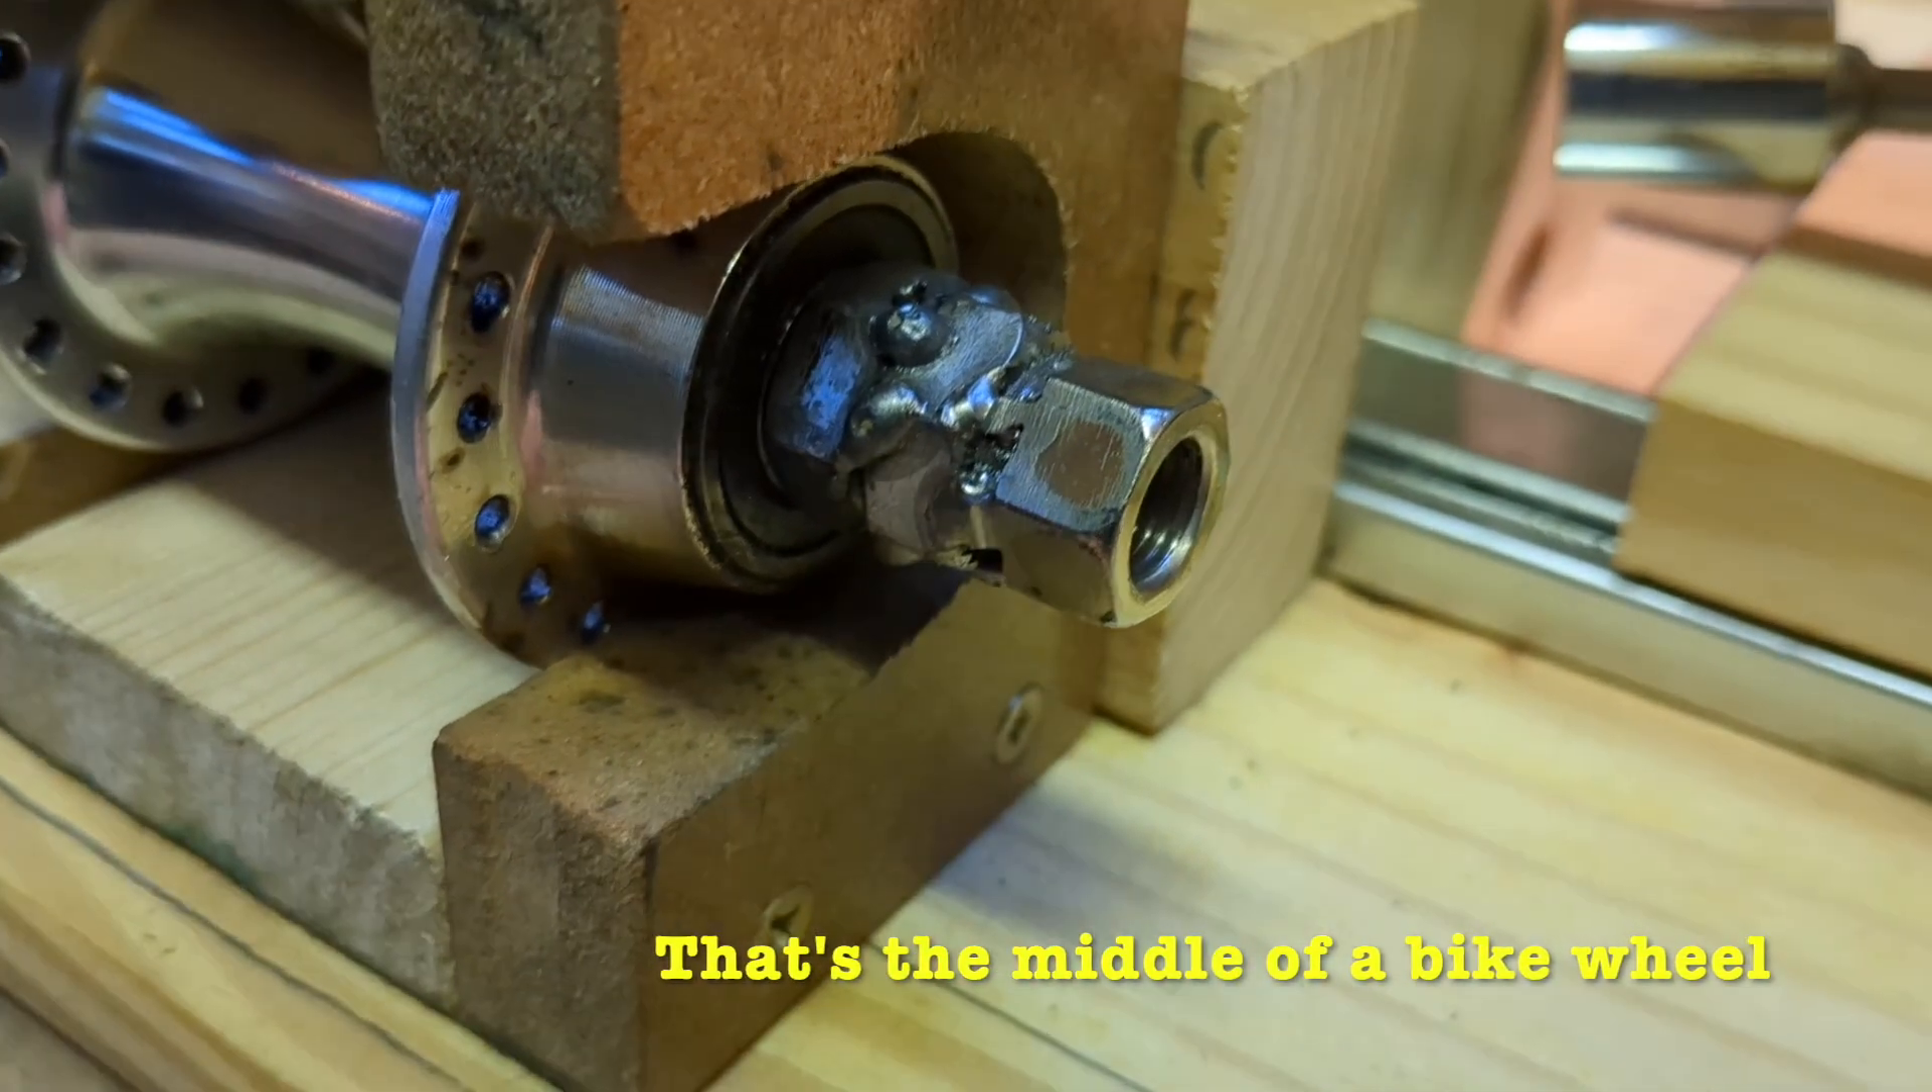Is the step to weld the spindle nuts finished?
Yes.